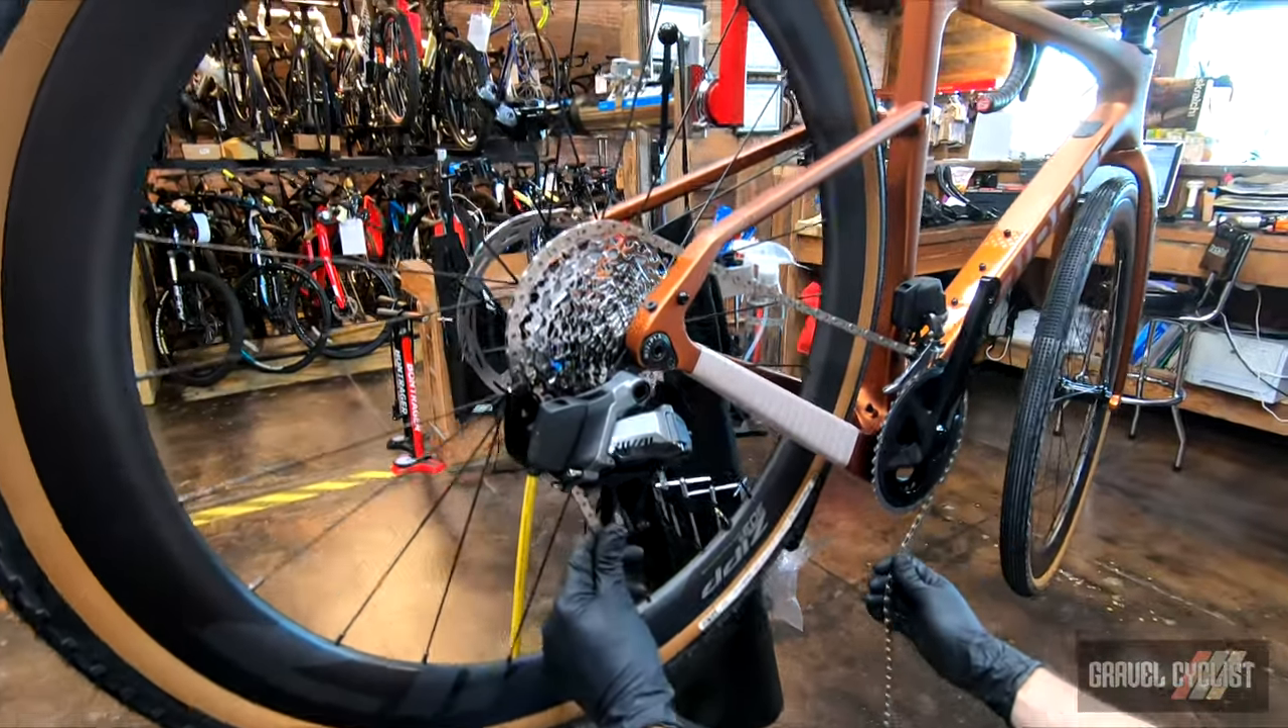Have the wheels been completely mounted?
Yes.